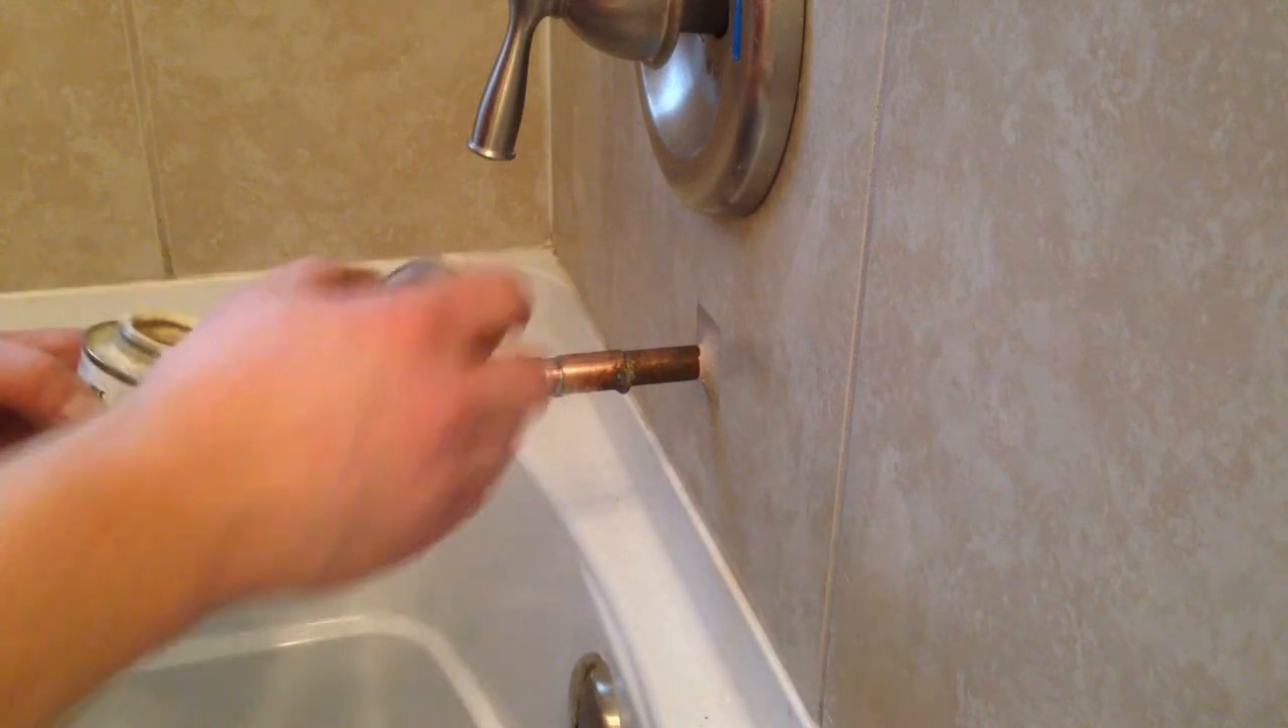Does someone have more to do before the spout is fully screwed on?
Yes.